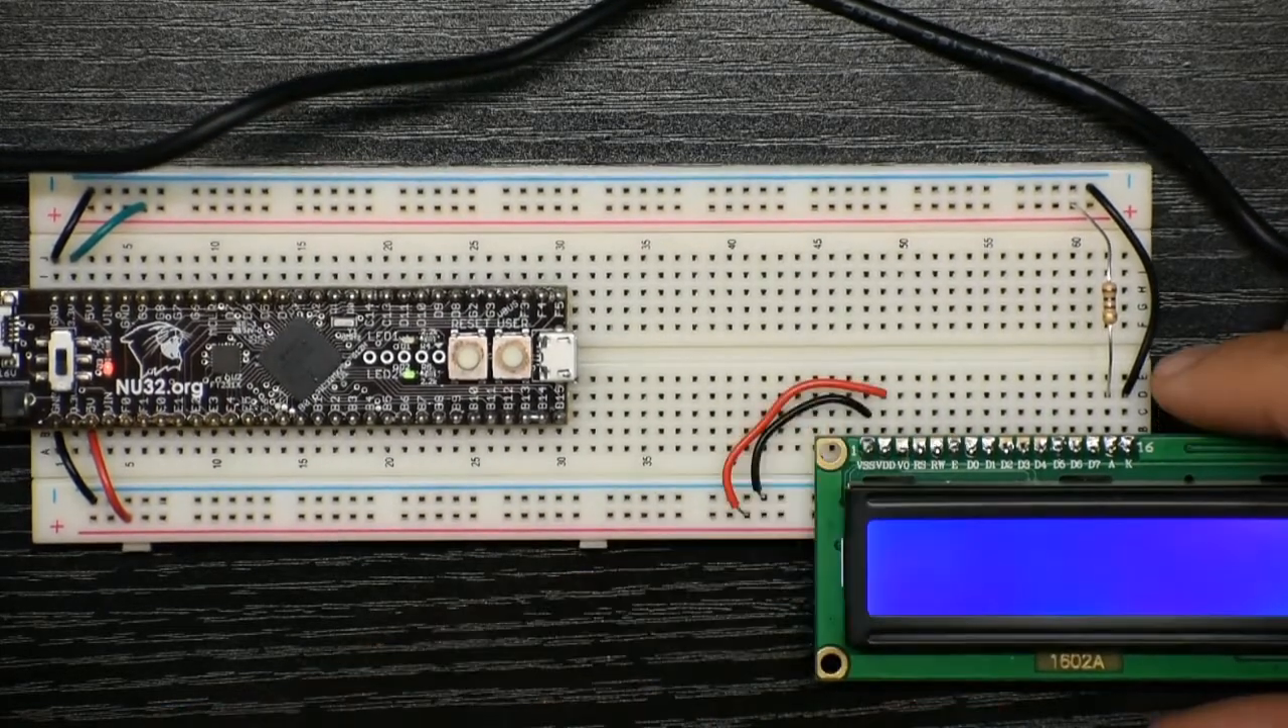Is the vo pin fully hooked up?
No.